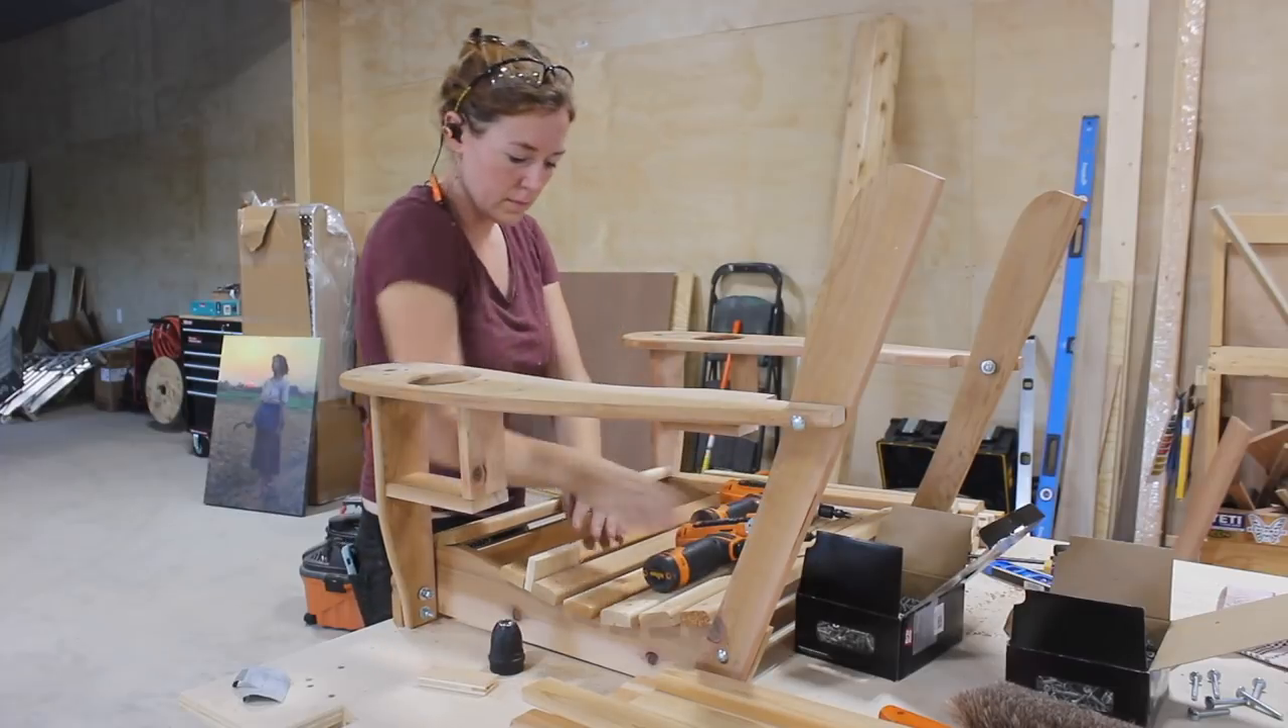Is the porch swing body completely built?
No.